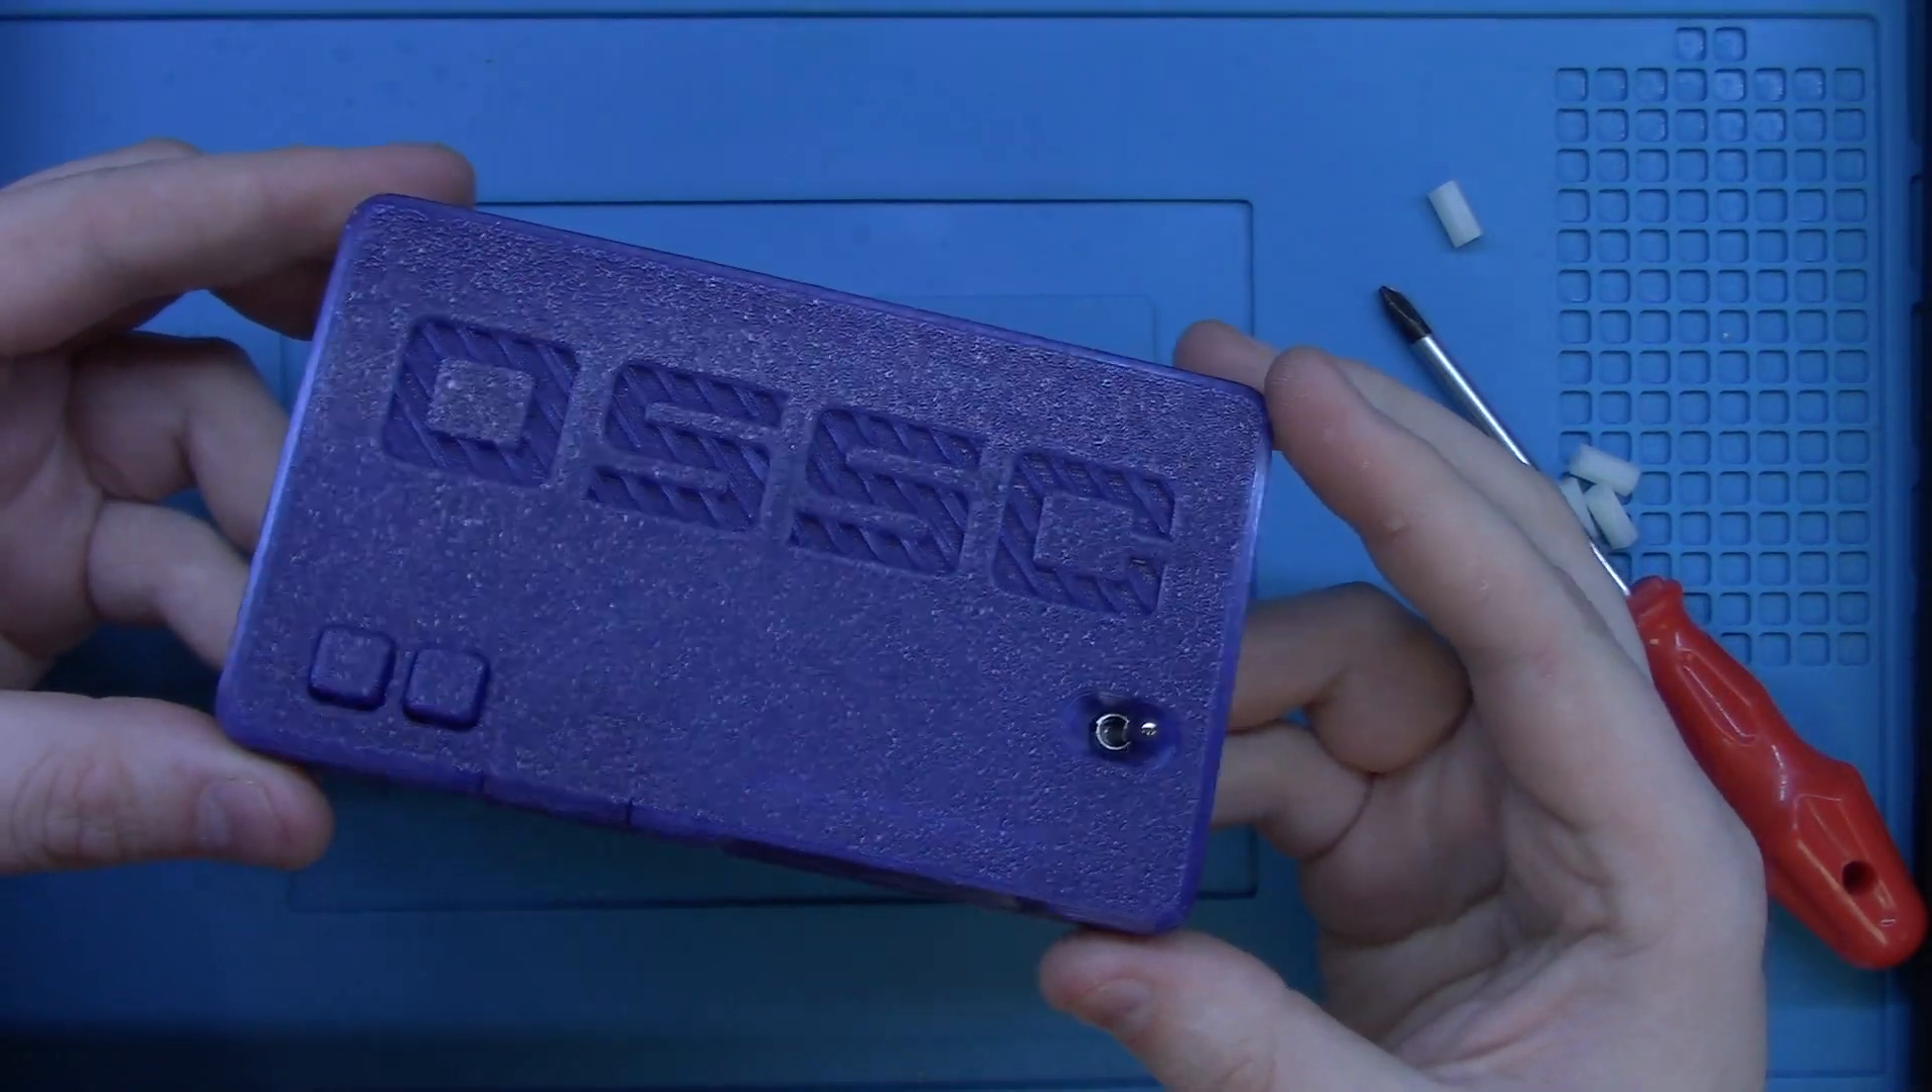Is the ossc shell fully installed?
Yes.